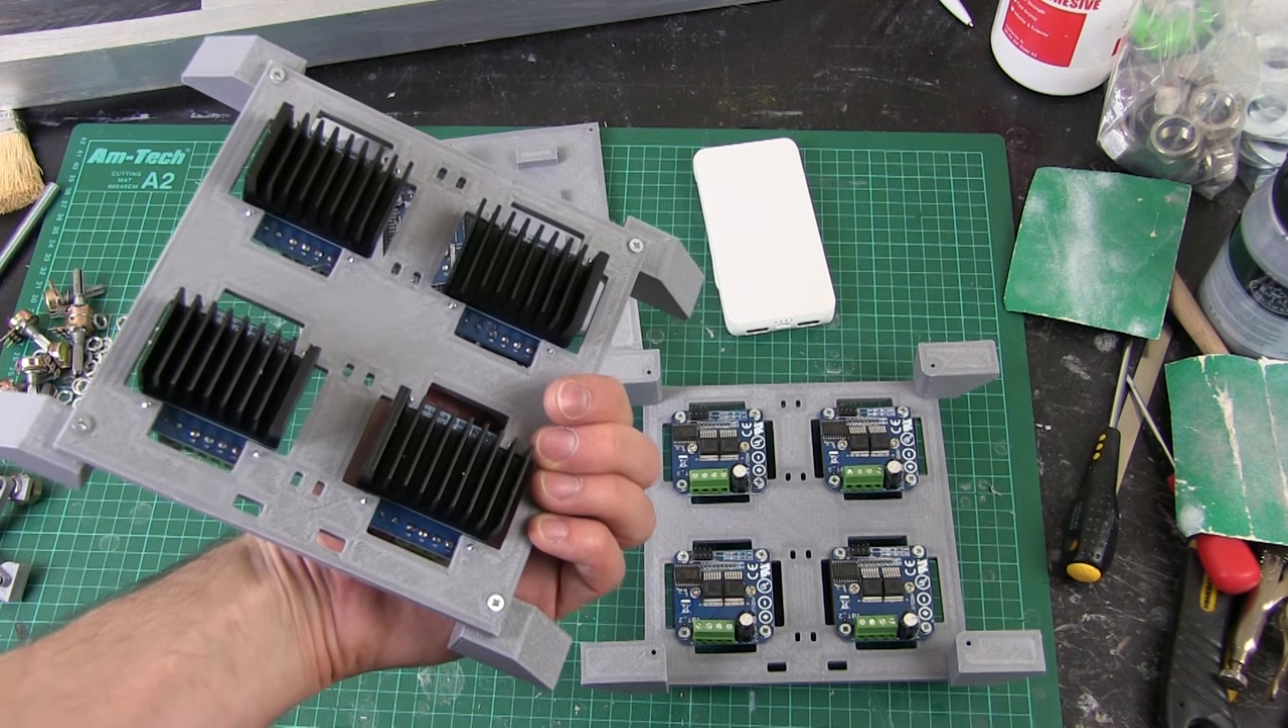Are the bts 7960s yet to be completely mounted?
No.